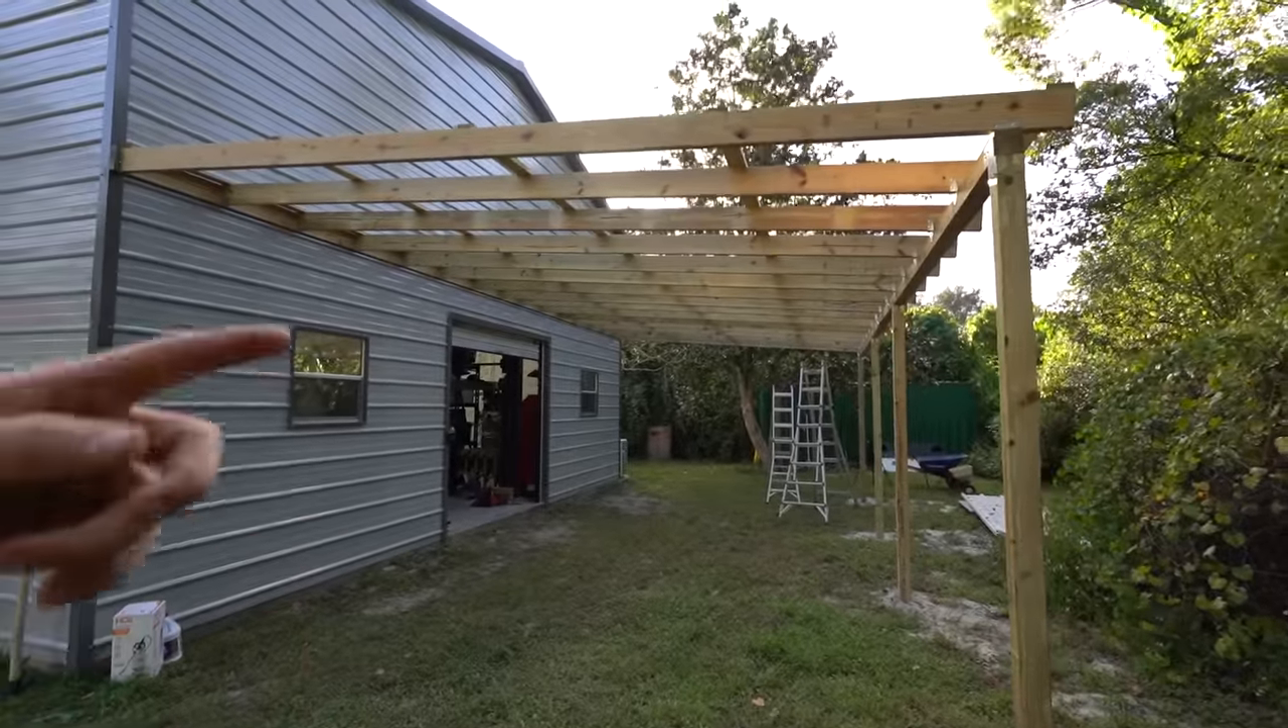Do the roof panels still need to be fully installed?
Yes.